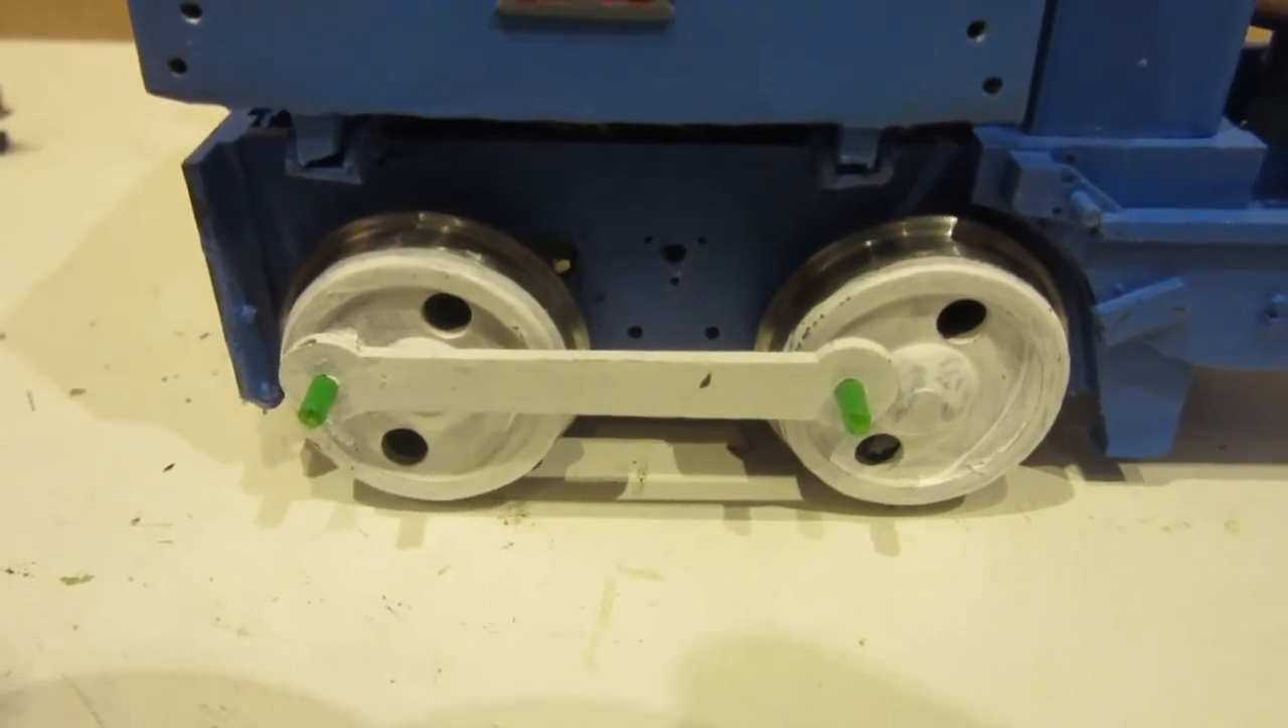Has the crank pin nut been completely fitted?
No.